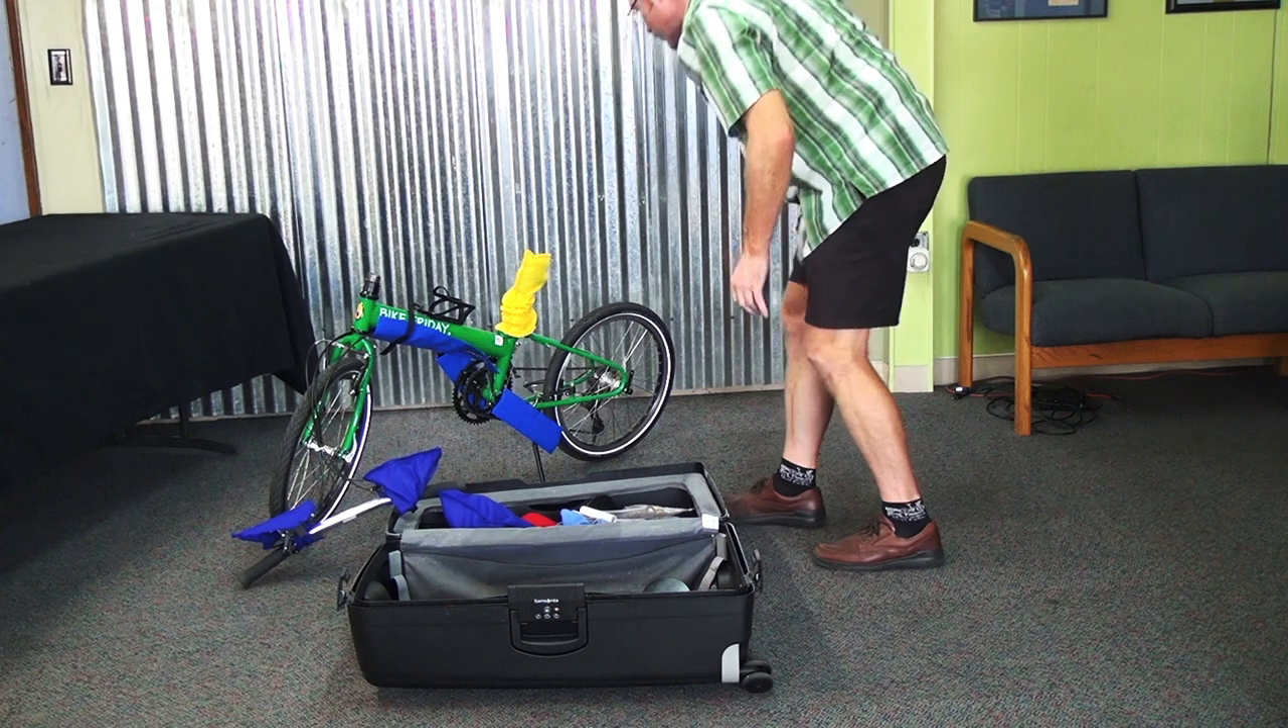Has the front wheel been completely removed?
No.